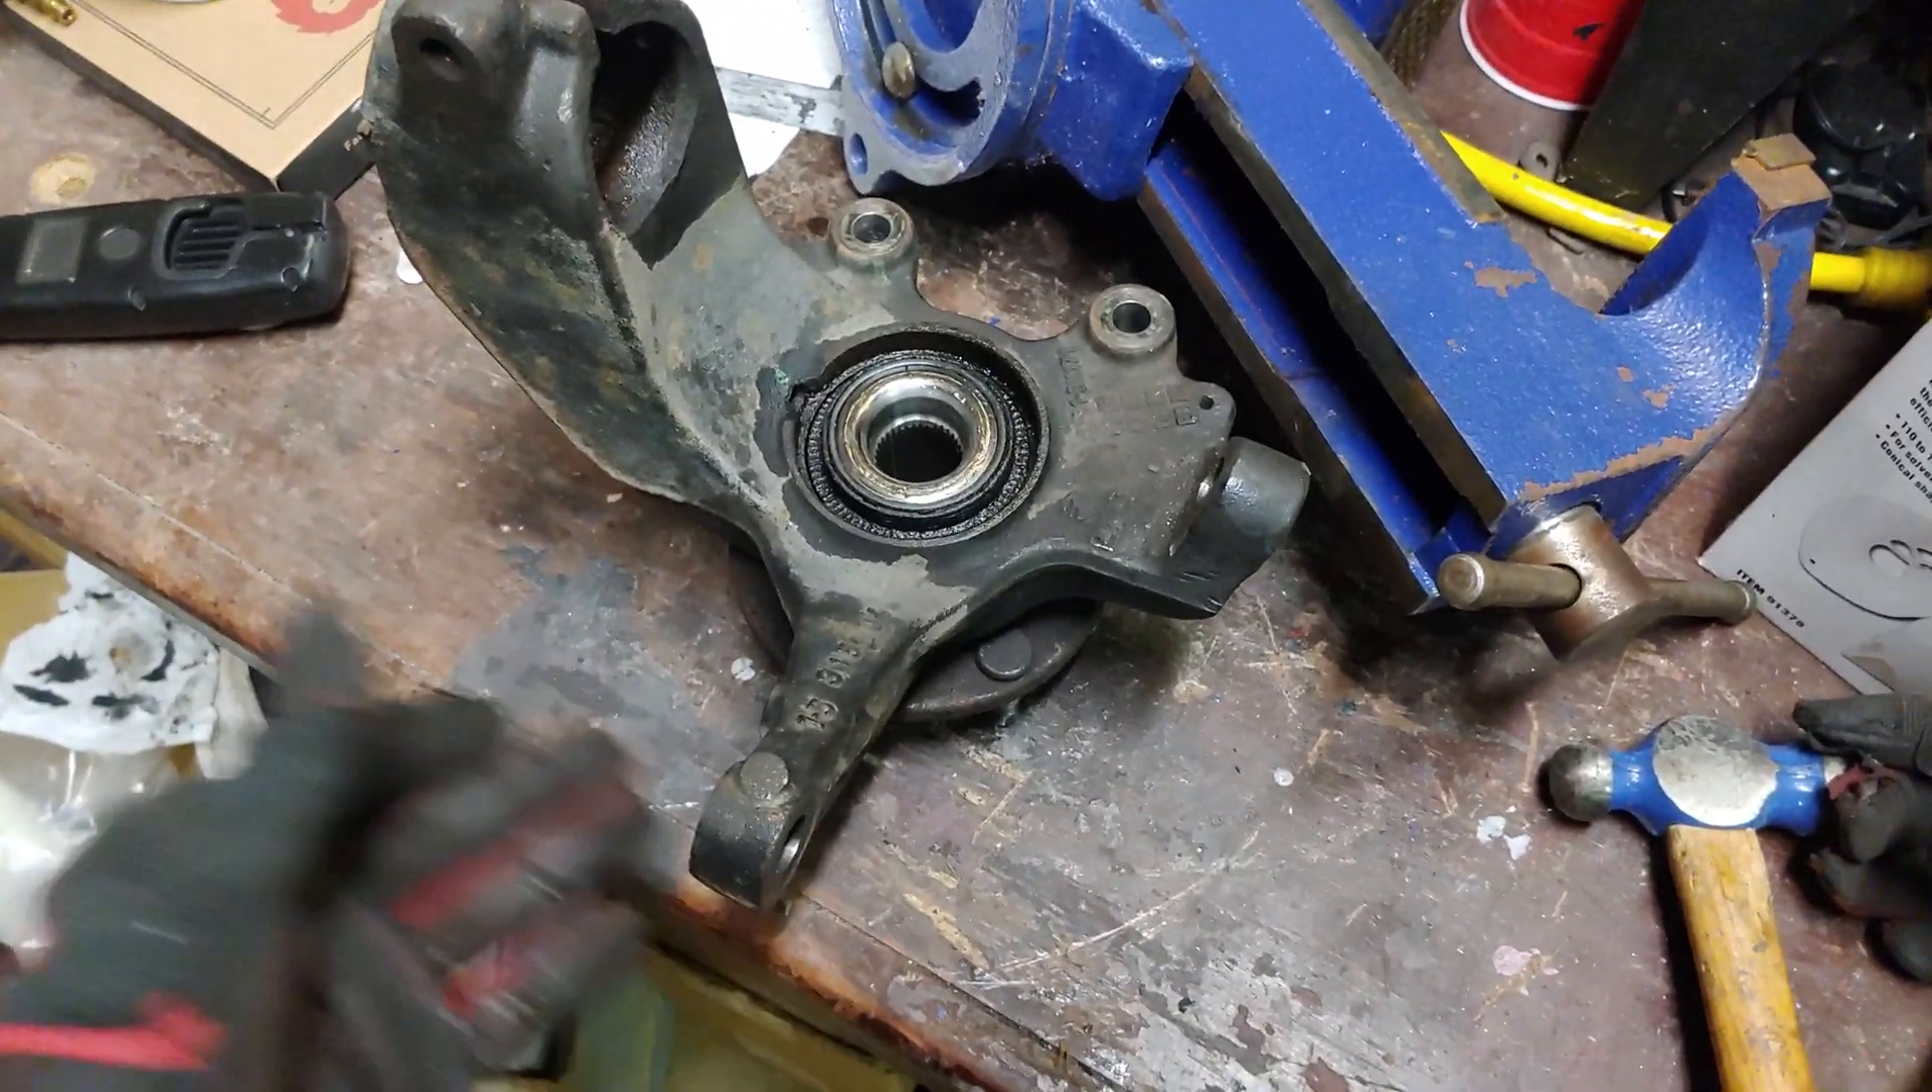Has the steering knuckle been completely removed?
Yes.